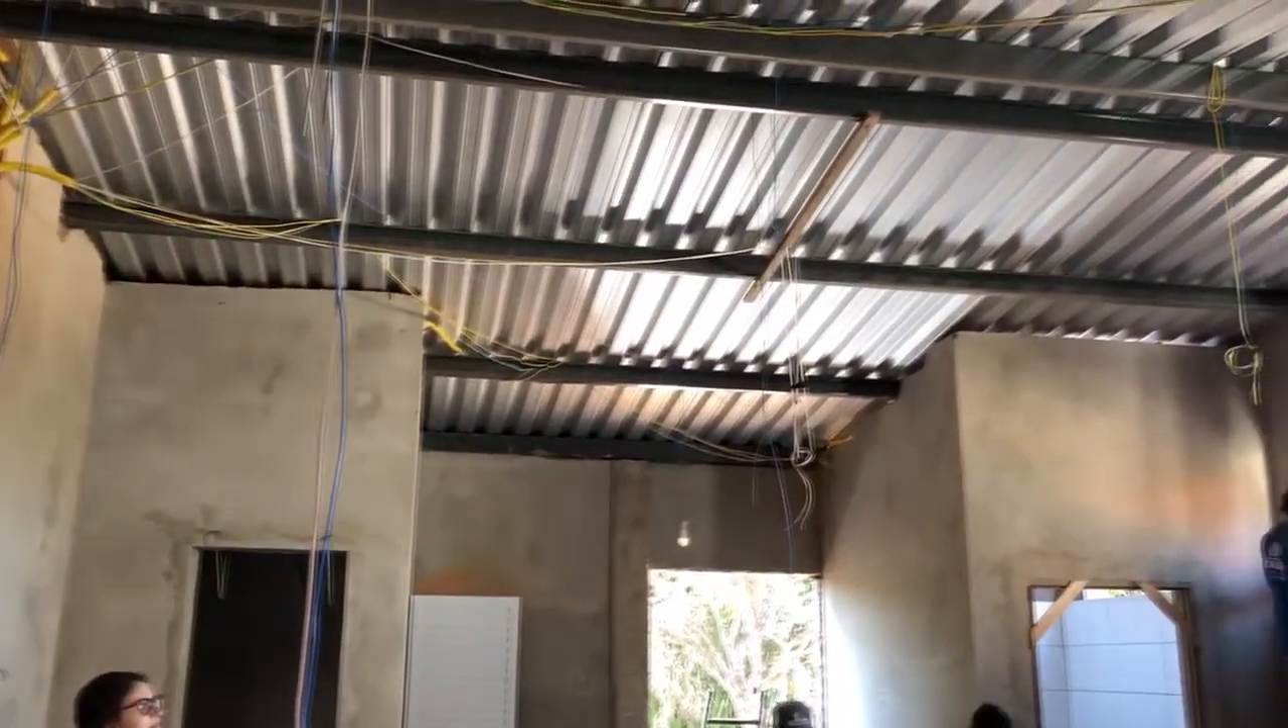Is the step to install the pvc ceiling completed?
No.